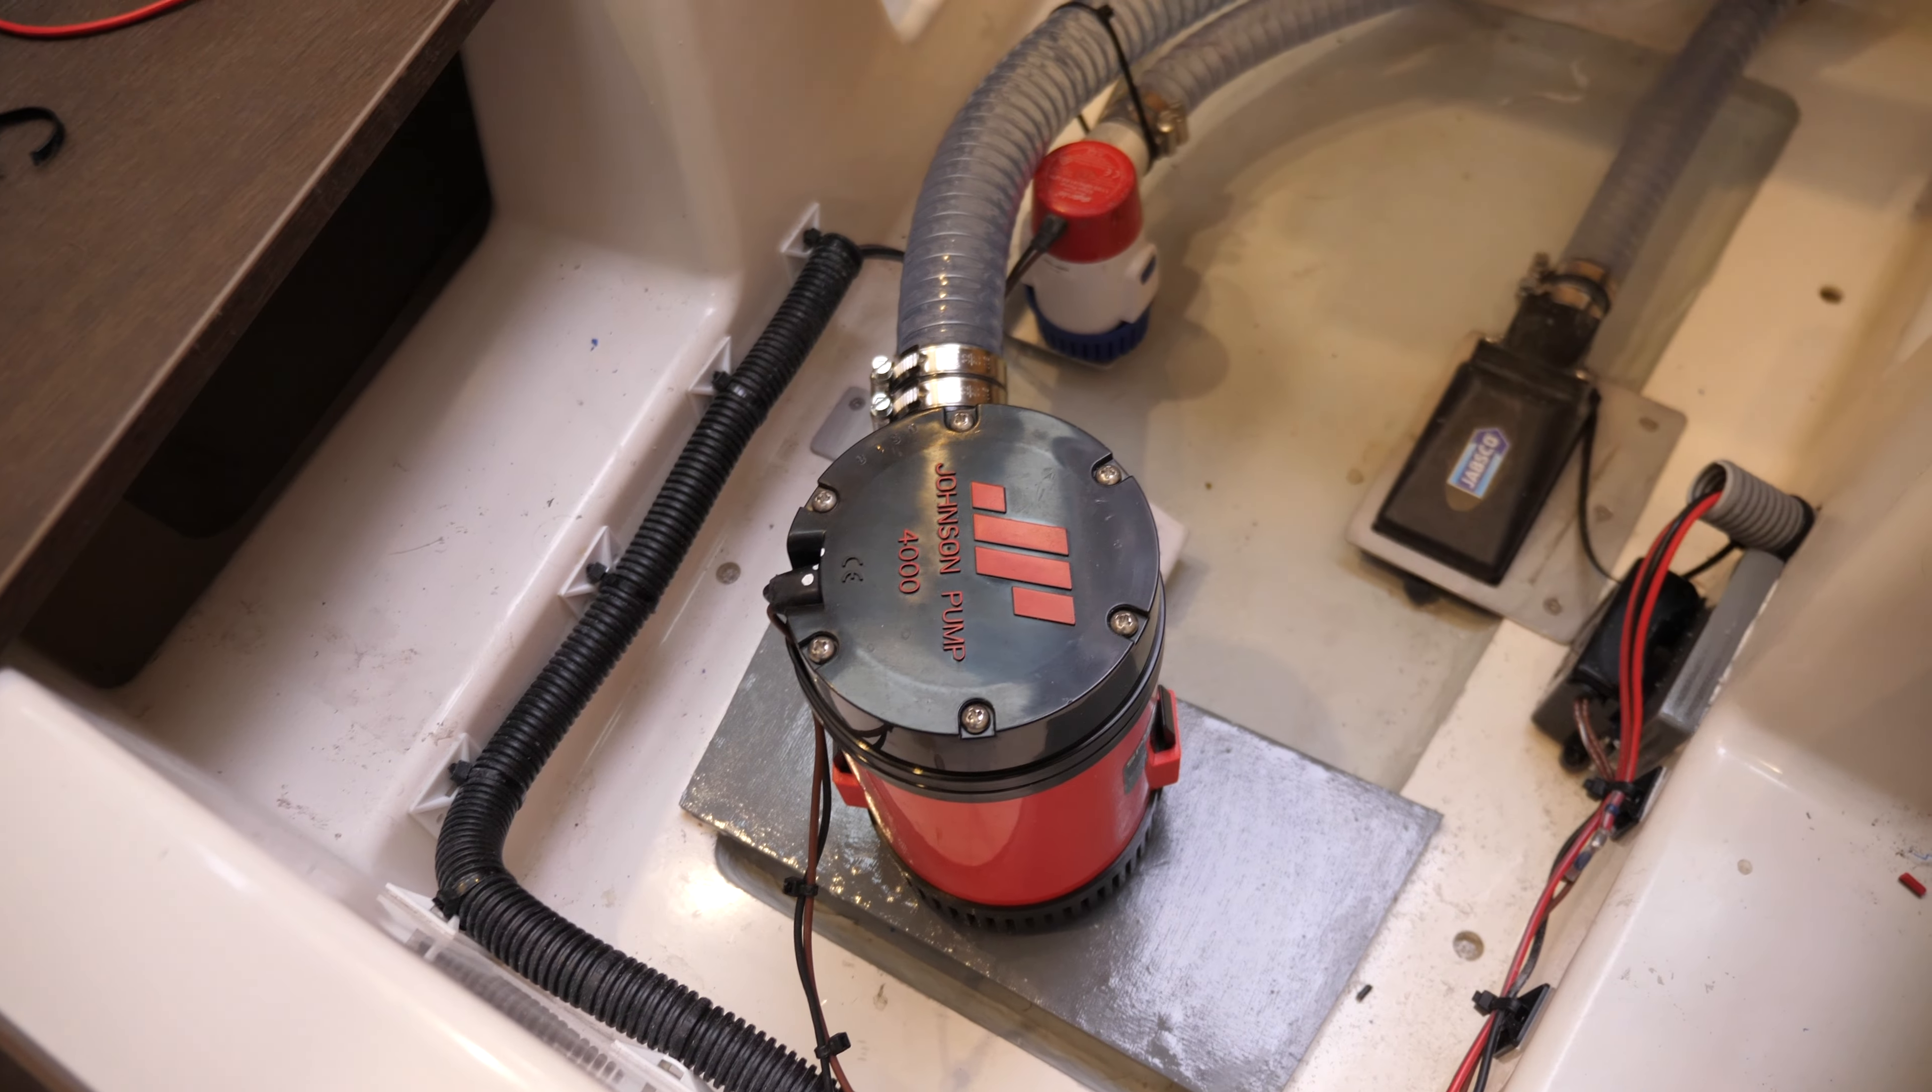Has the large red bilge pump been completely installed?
Yes.